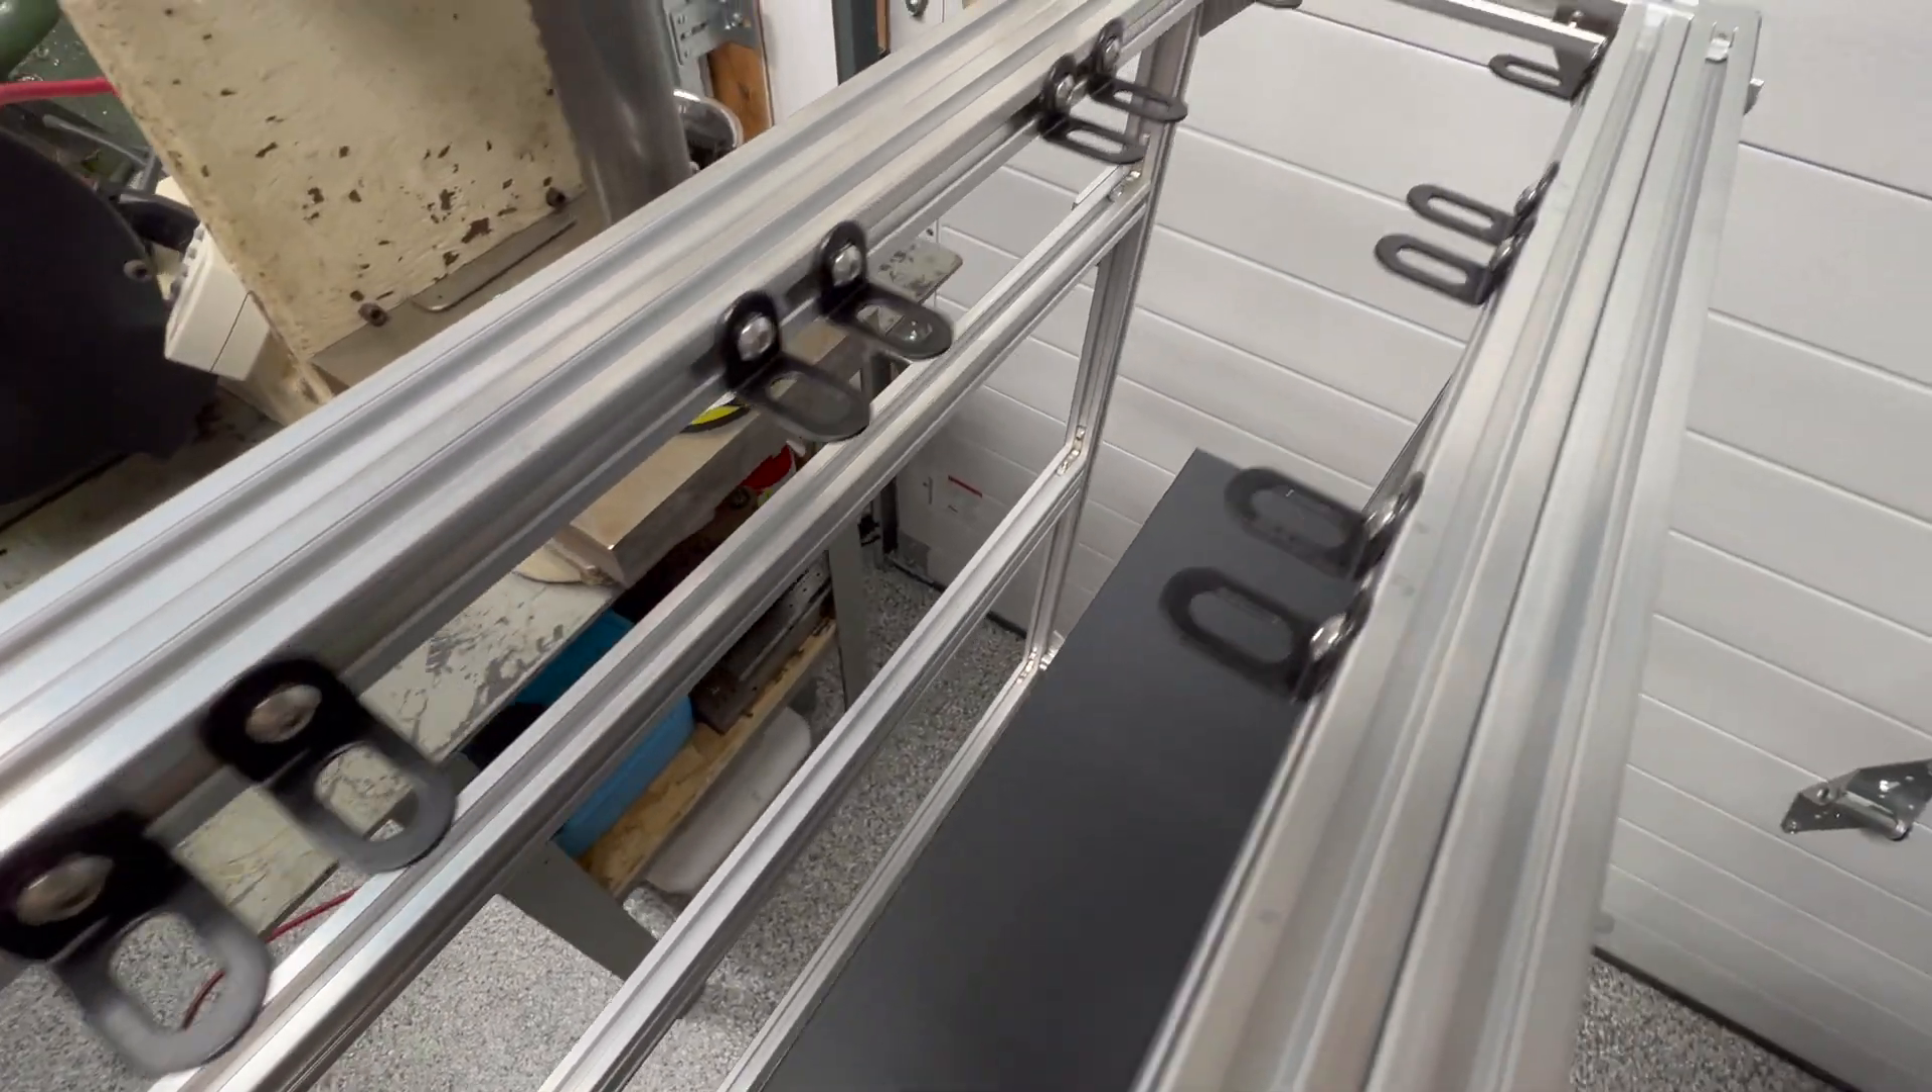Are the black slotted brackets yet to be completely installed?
No.